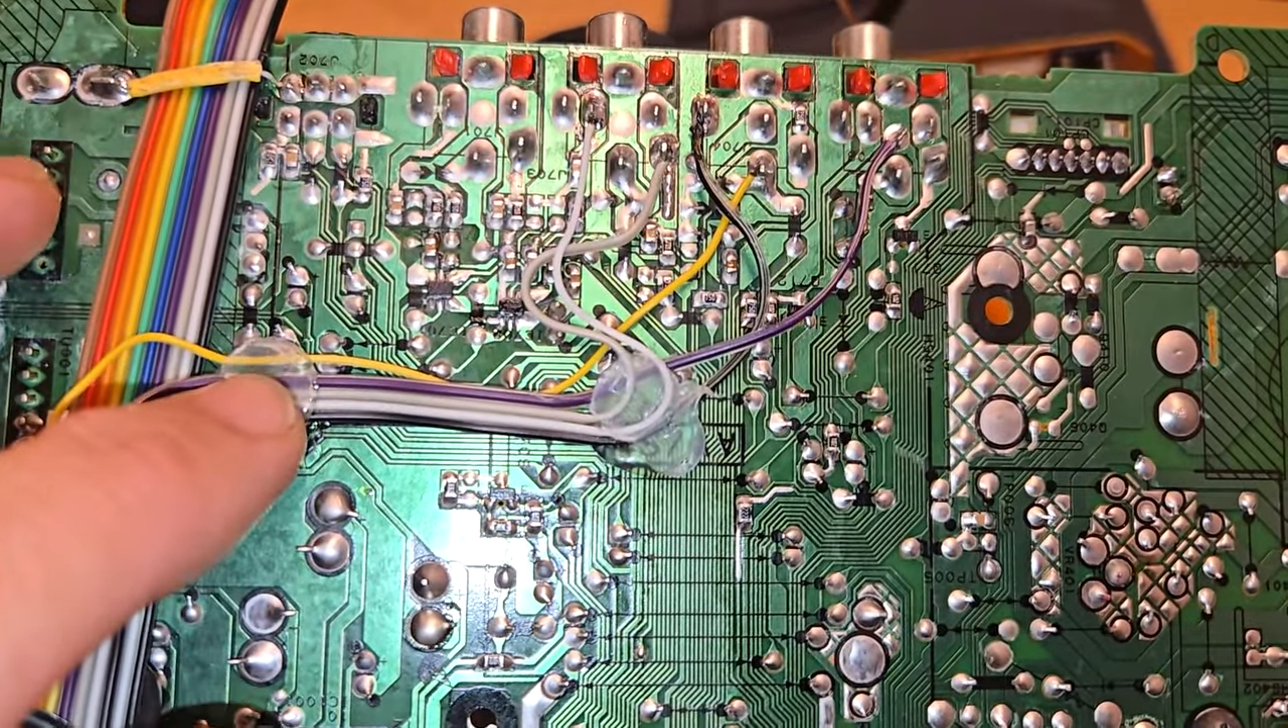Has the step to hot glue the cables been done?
Yes.